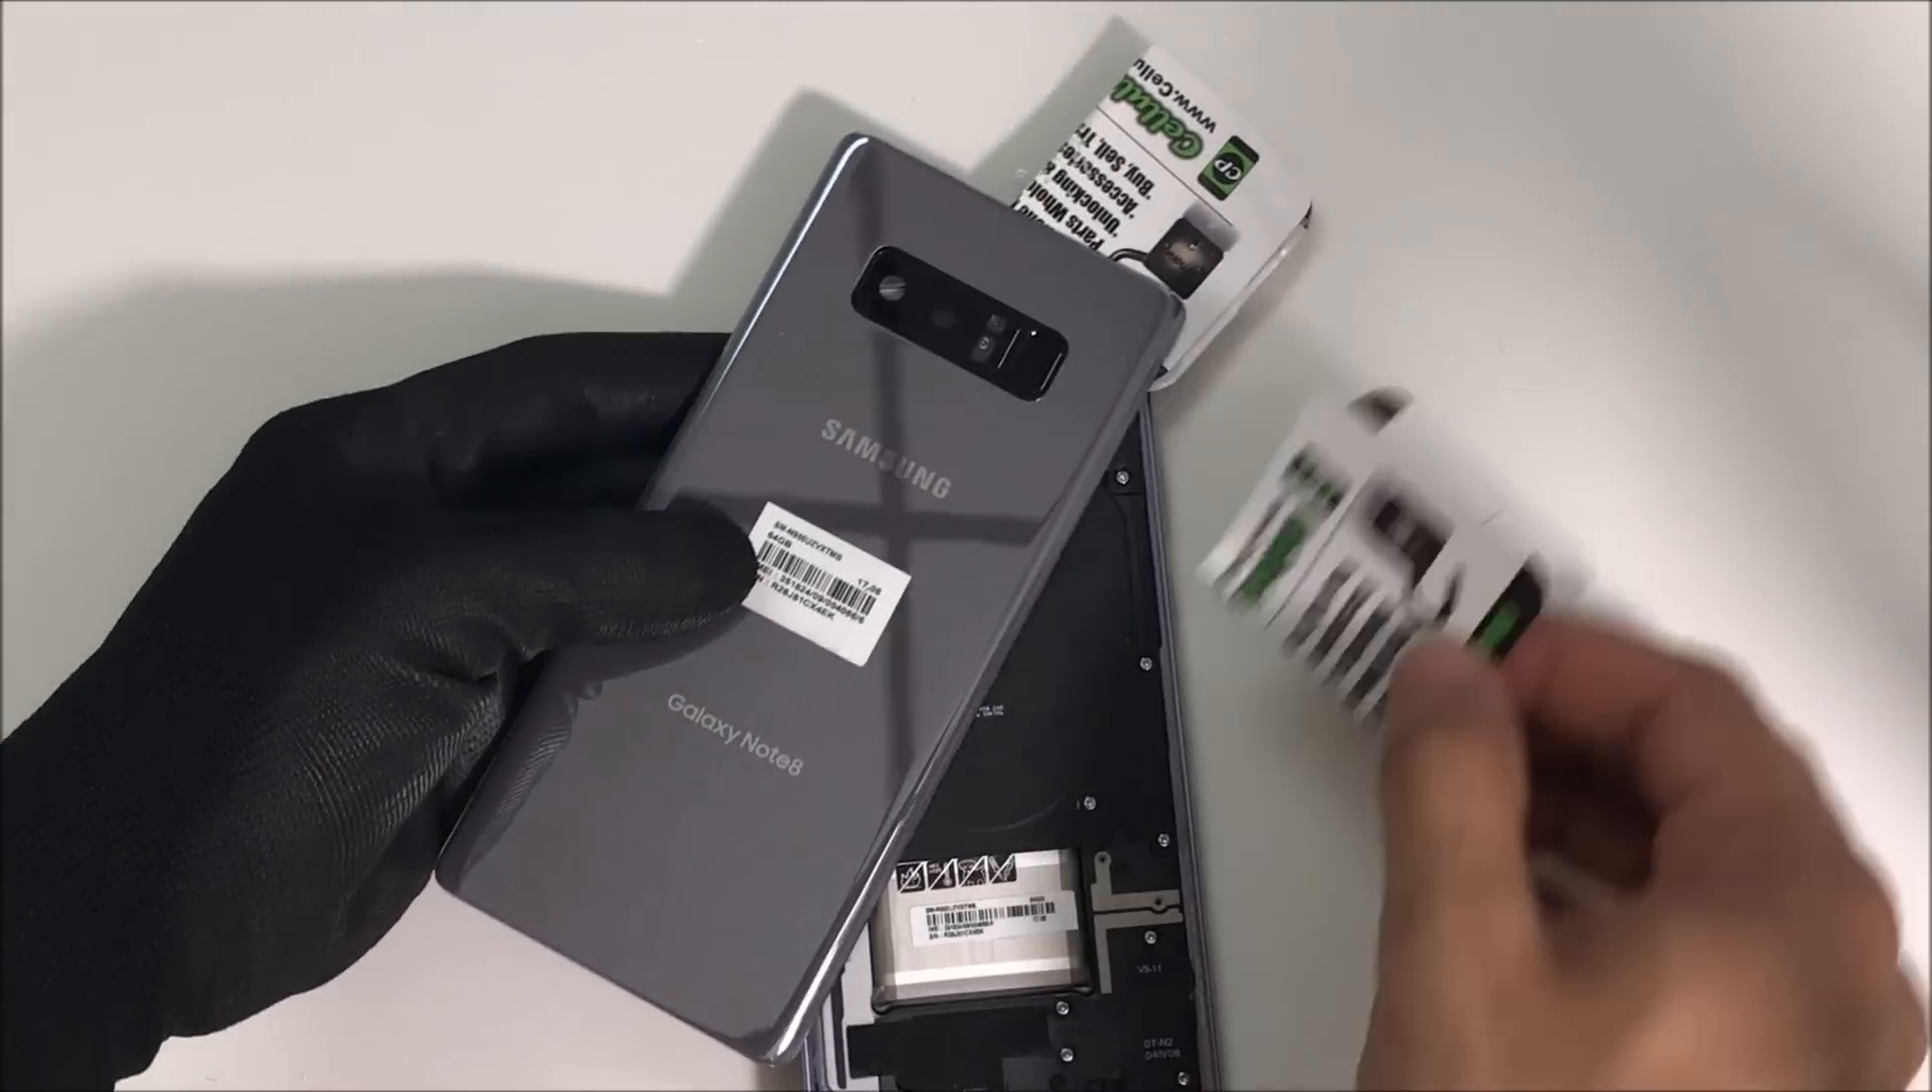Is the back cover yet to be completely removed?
No.